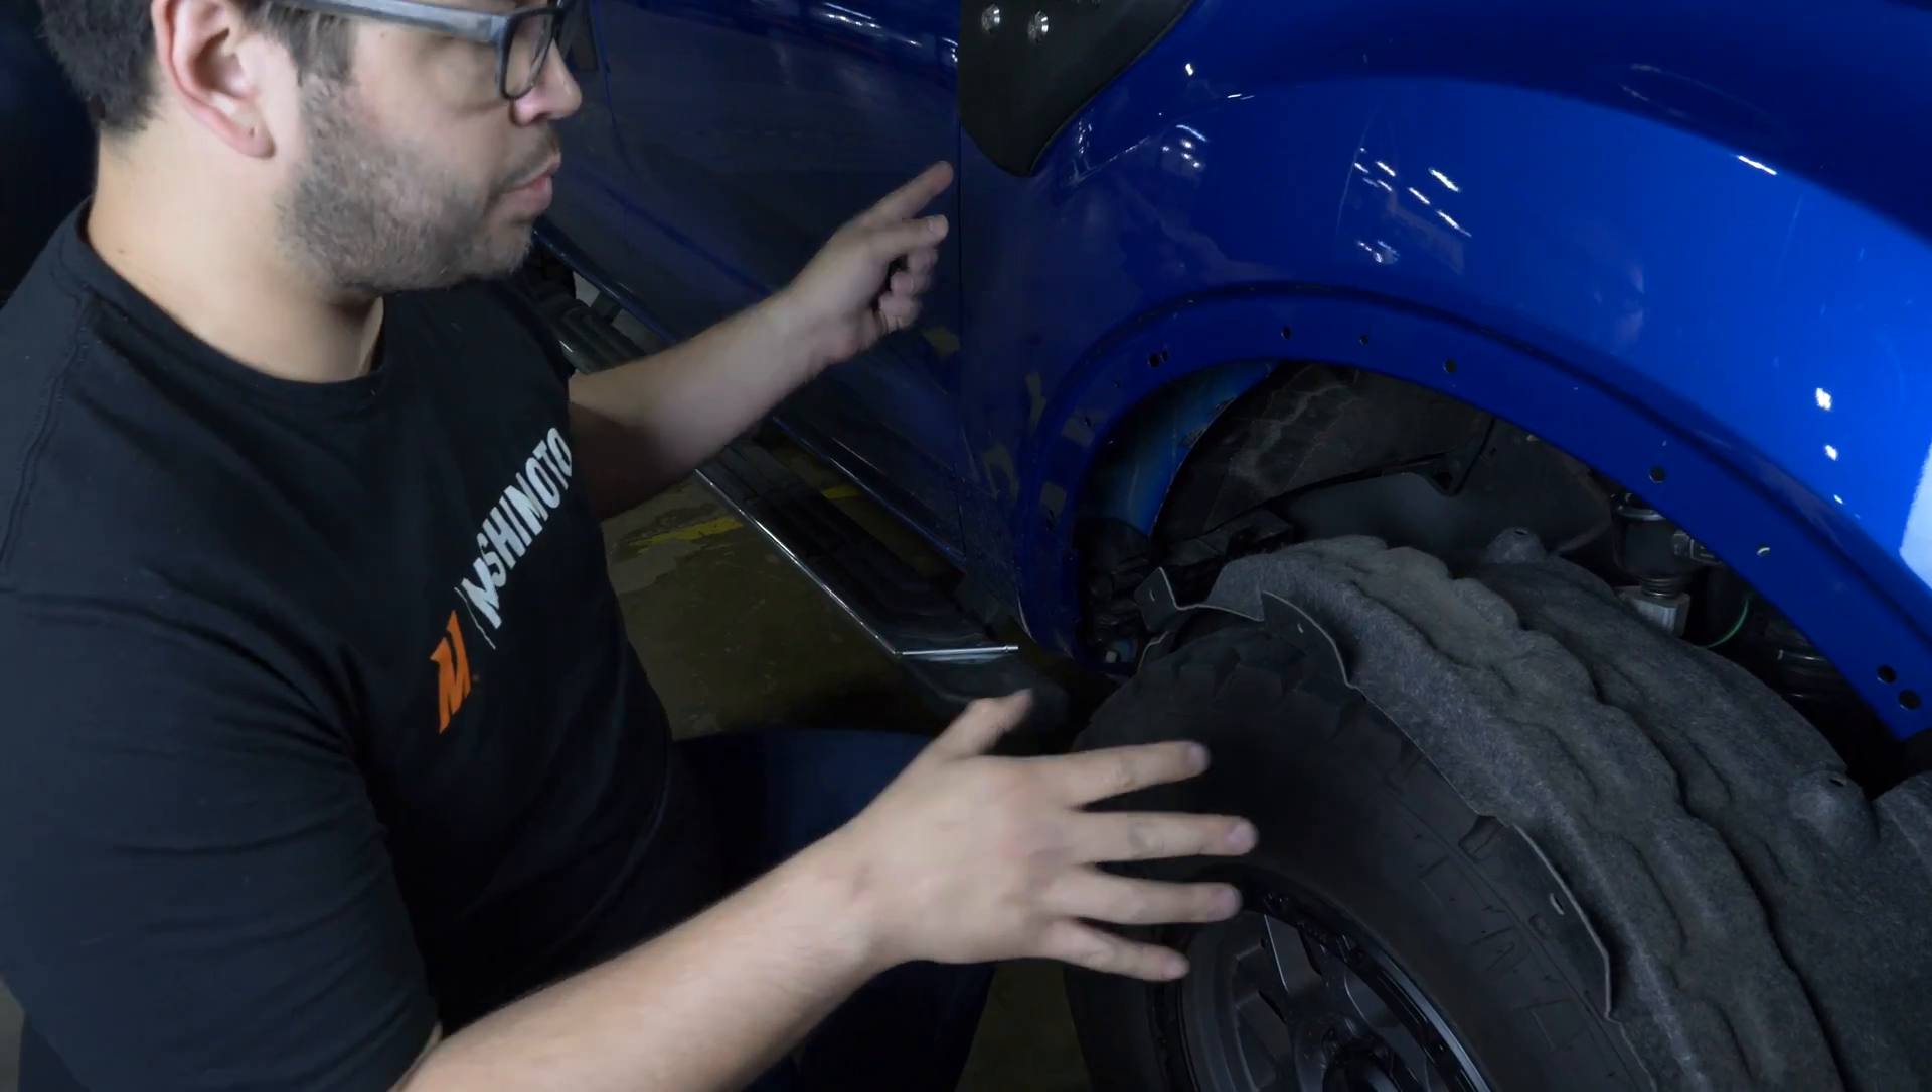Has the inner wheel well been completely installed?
No.